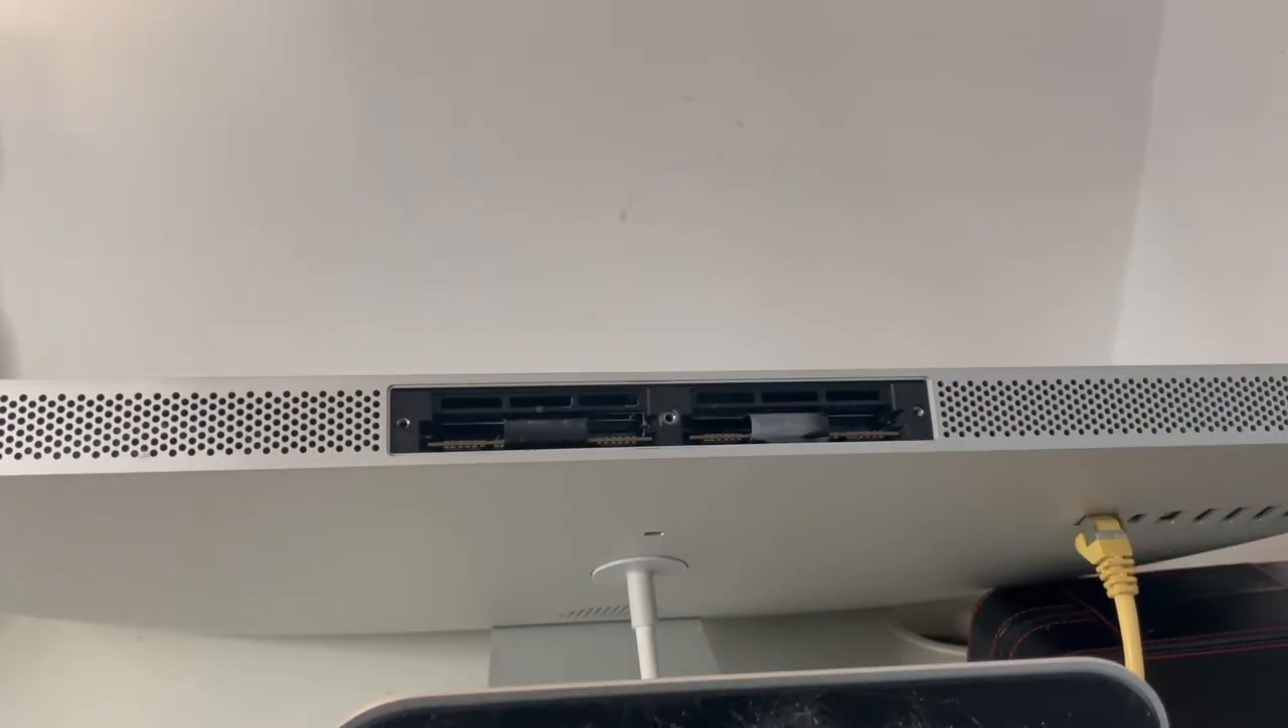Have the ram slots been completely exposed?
Yes.